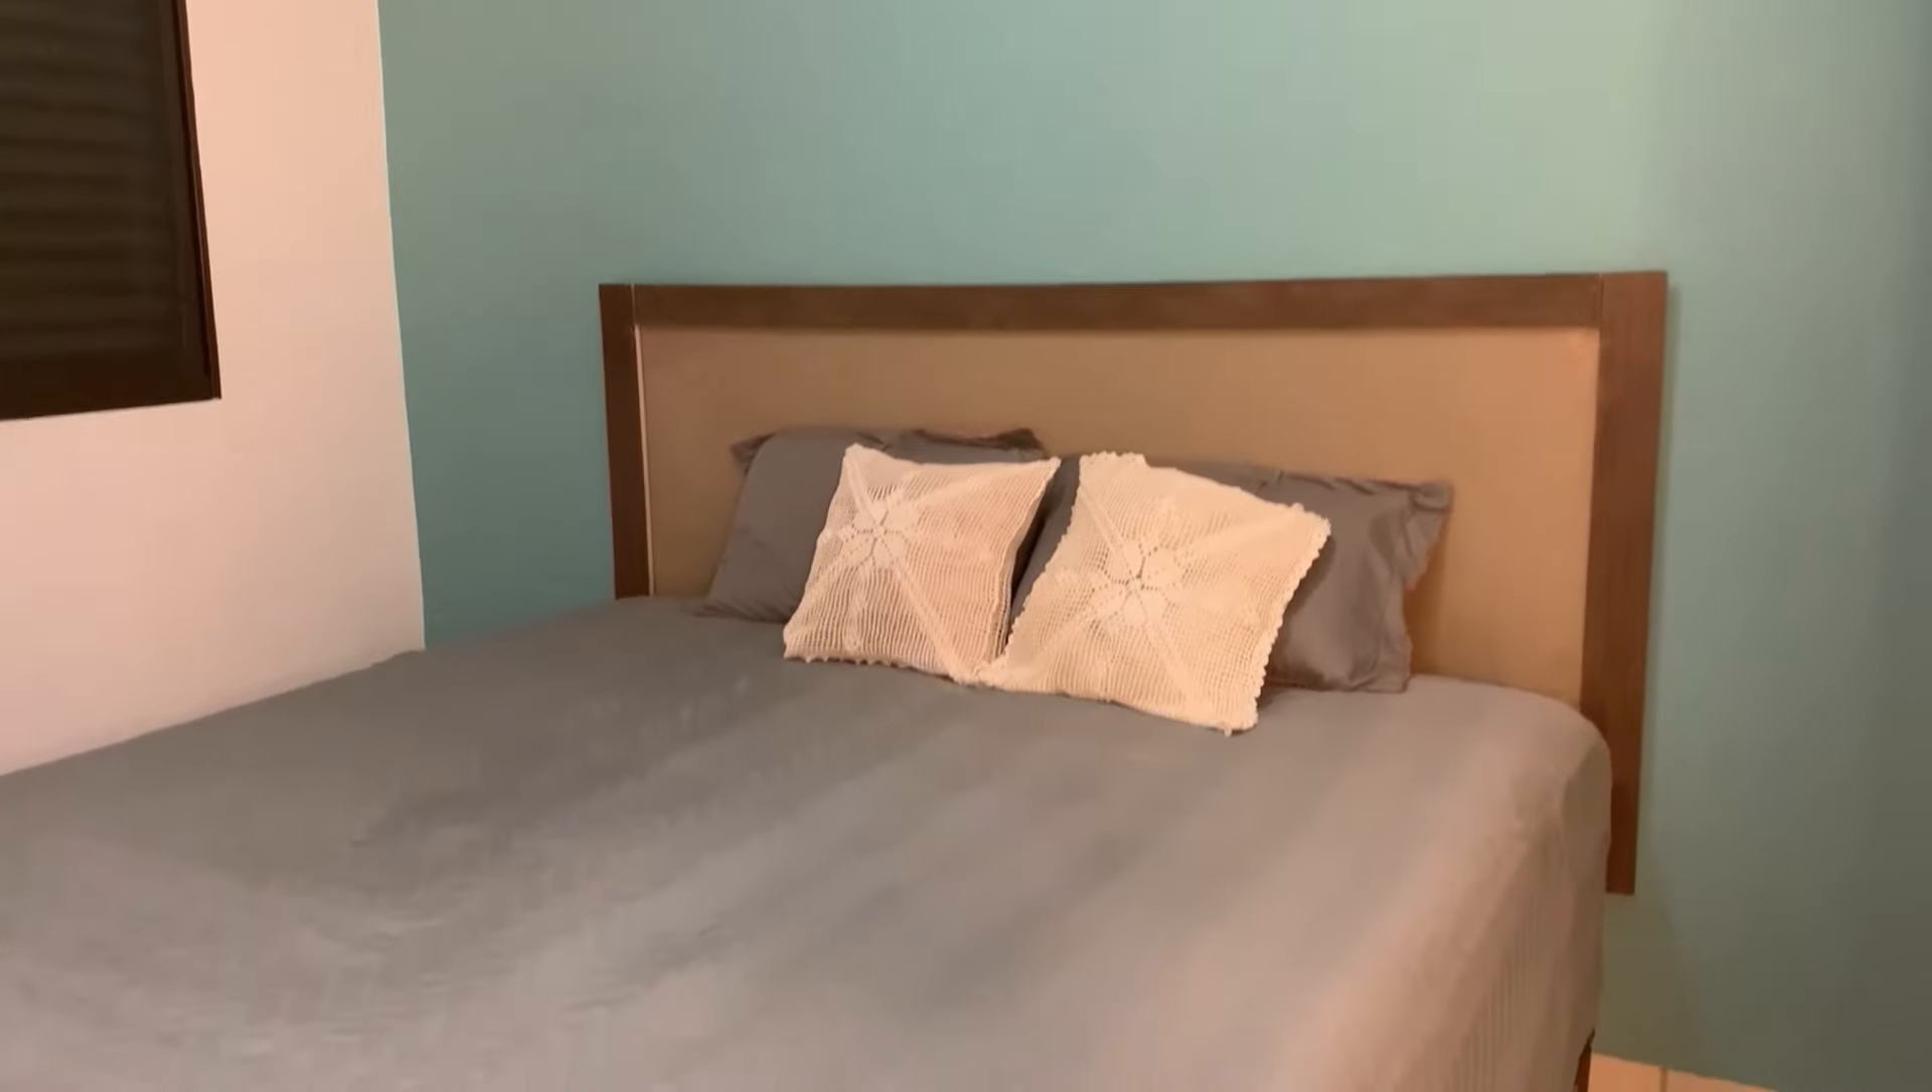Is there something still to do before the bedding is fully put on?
No.